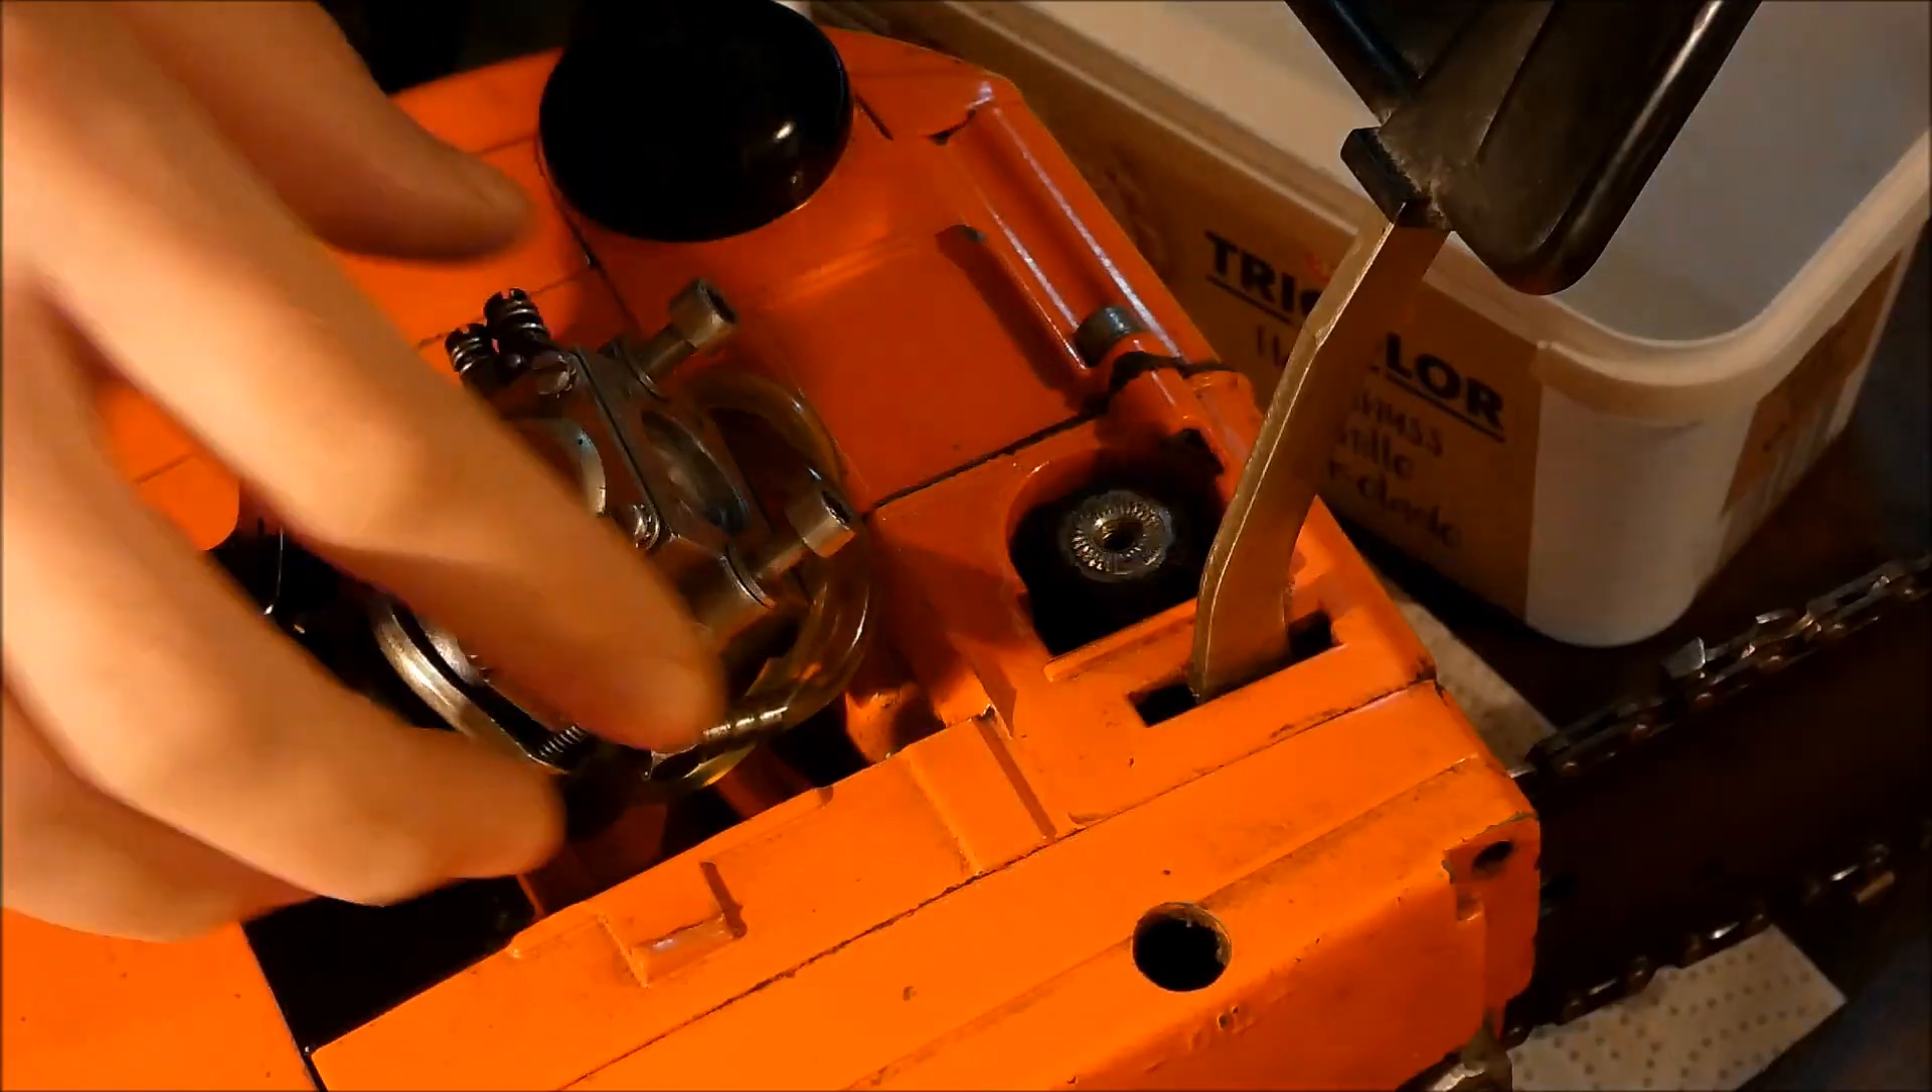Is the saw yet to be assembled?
Yes.